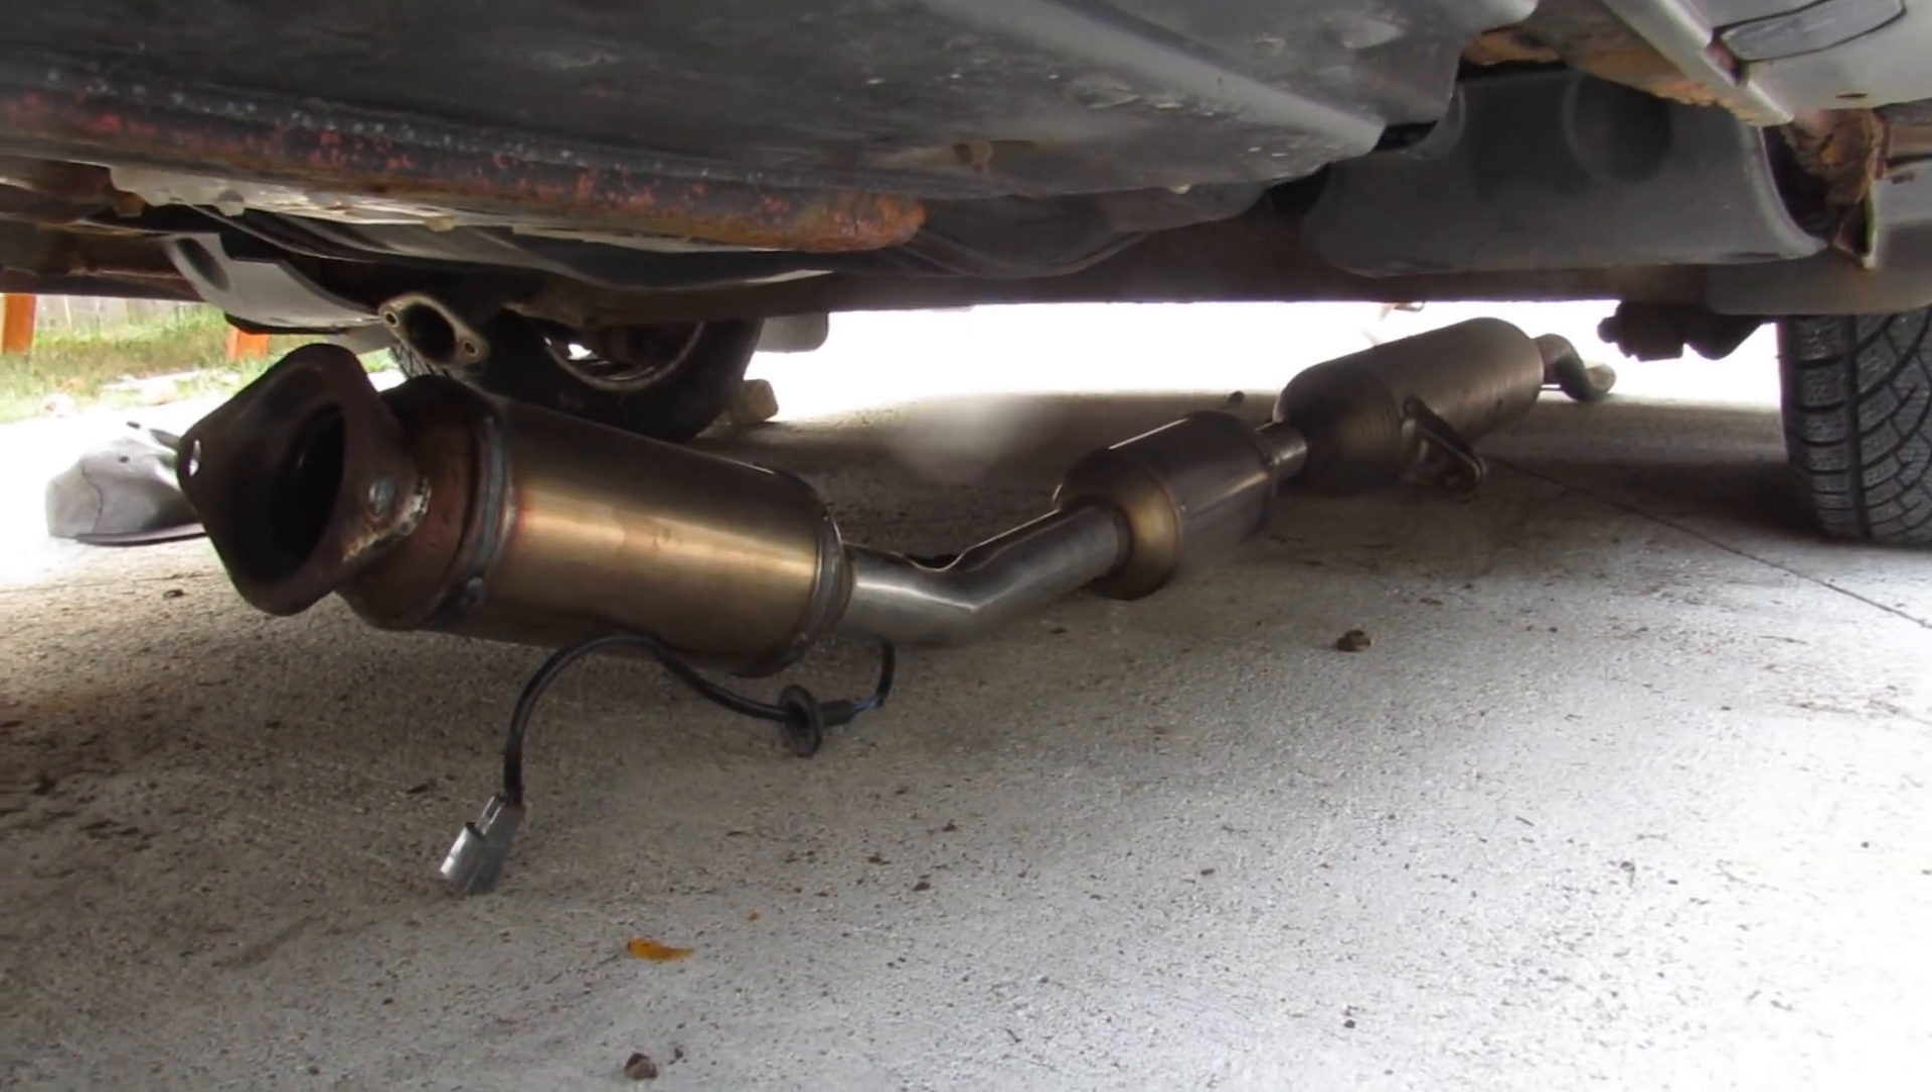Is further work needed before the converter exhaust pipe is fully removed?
No.